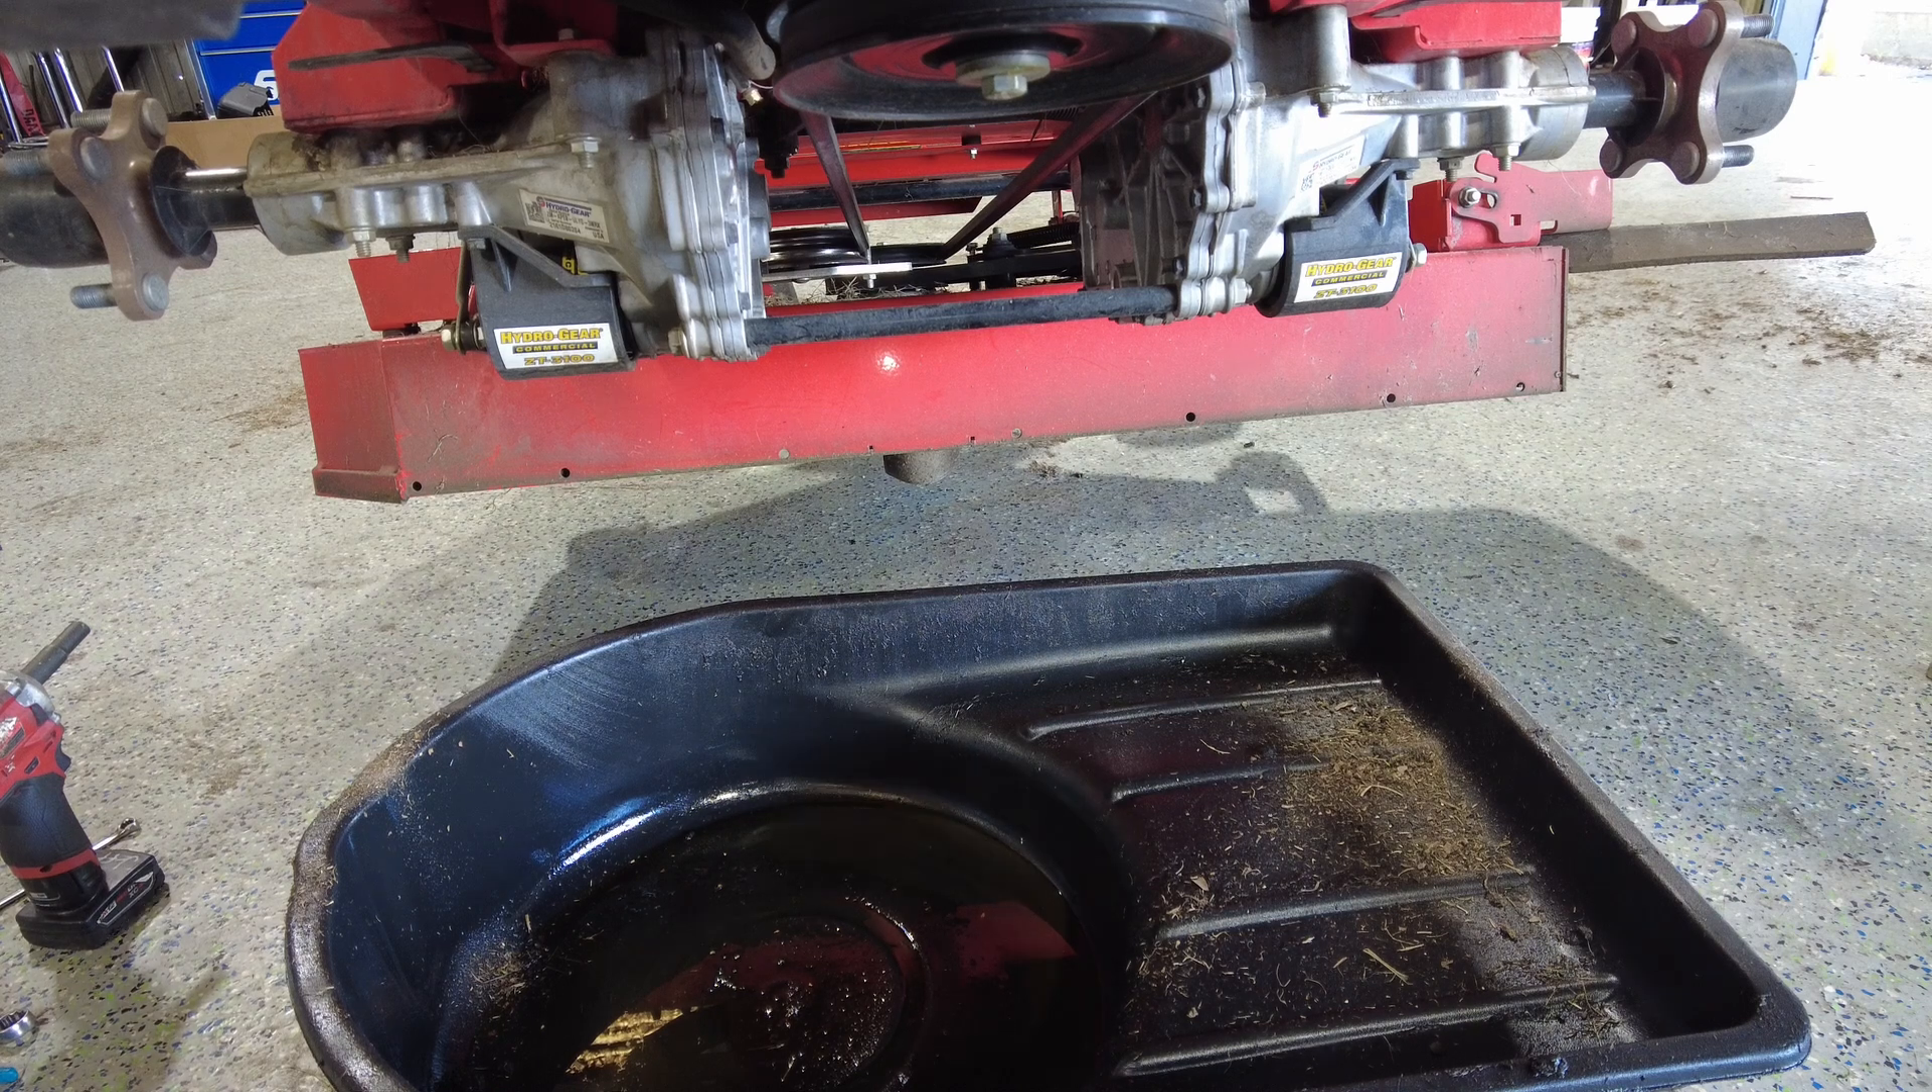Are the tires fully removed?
Yes.